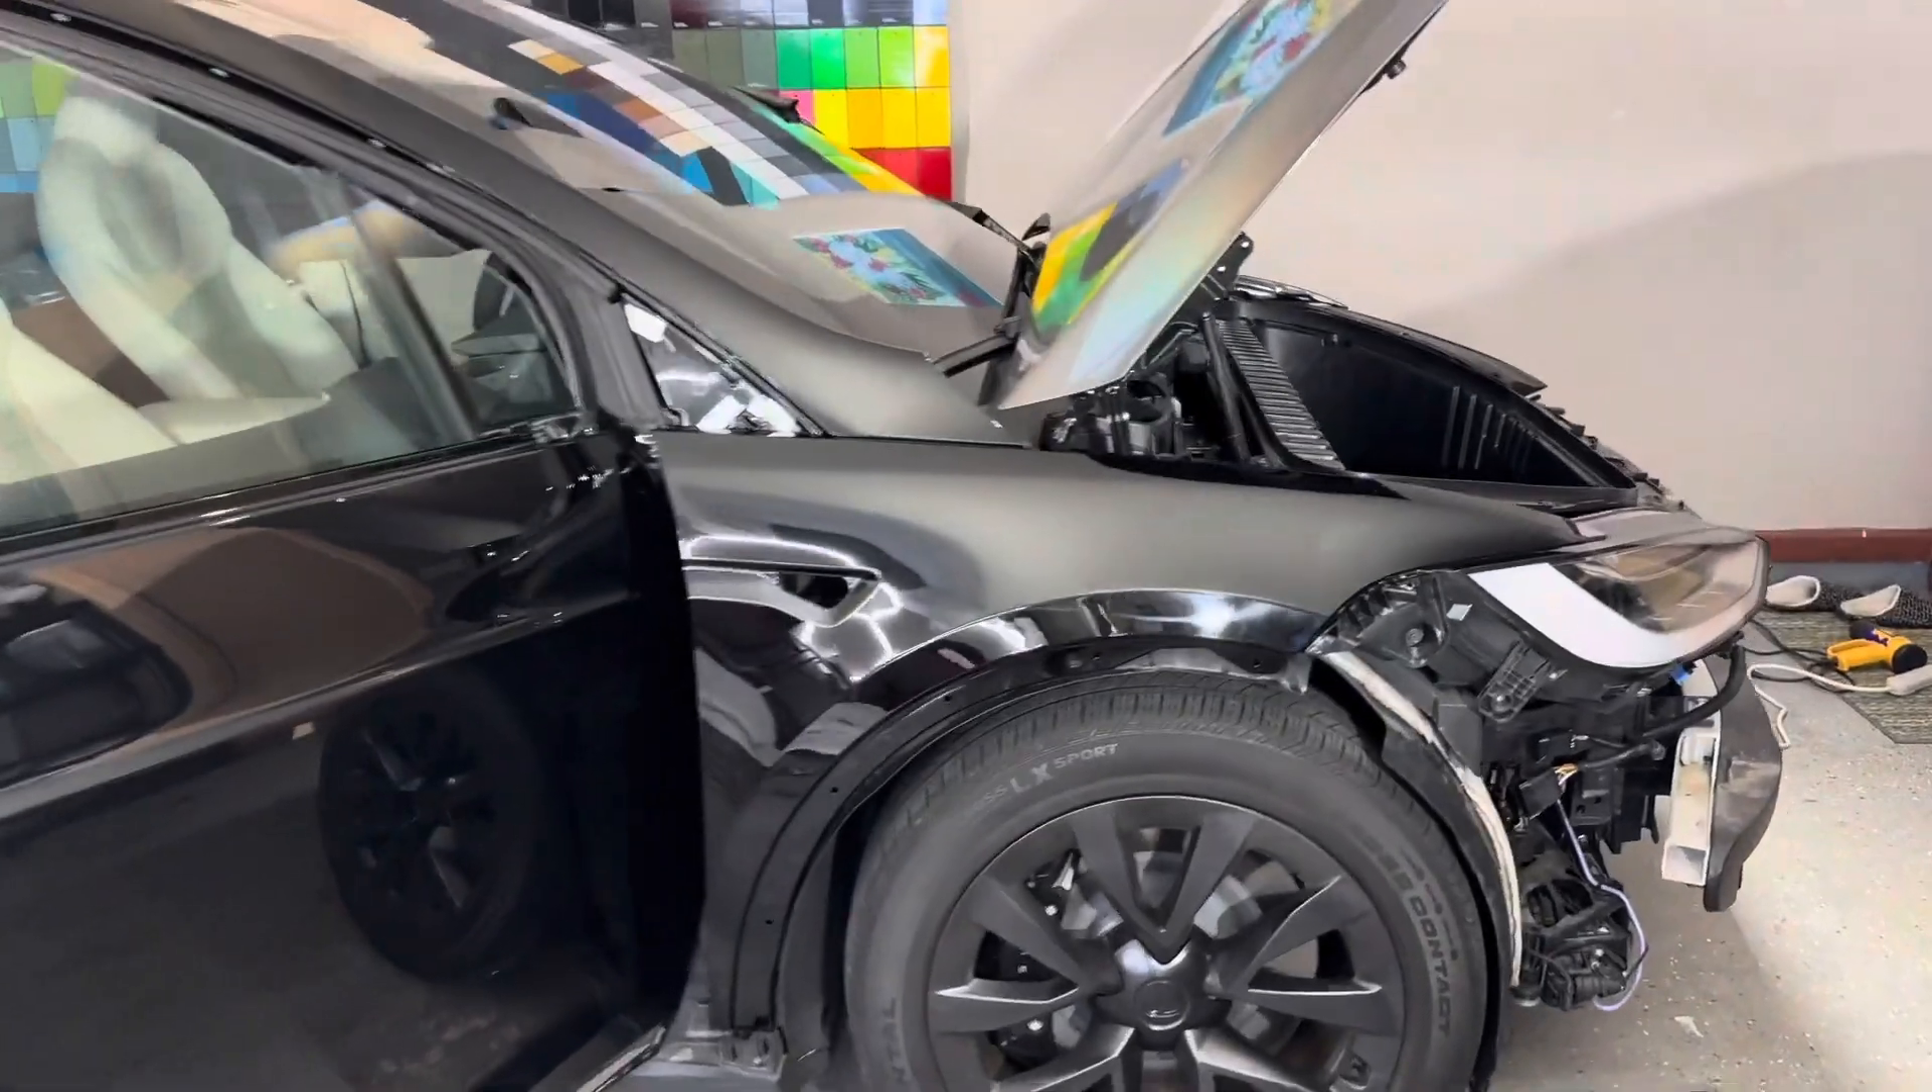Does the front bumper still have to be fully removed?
No.